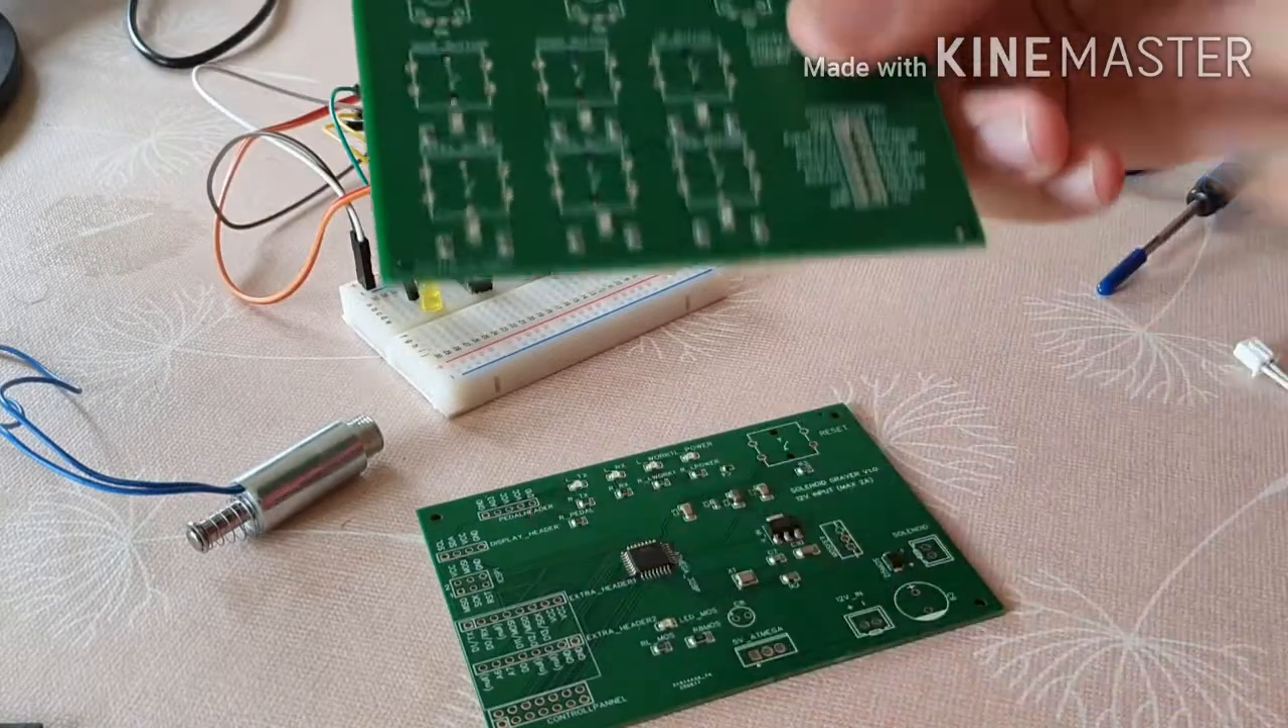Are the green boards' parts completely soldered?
No.